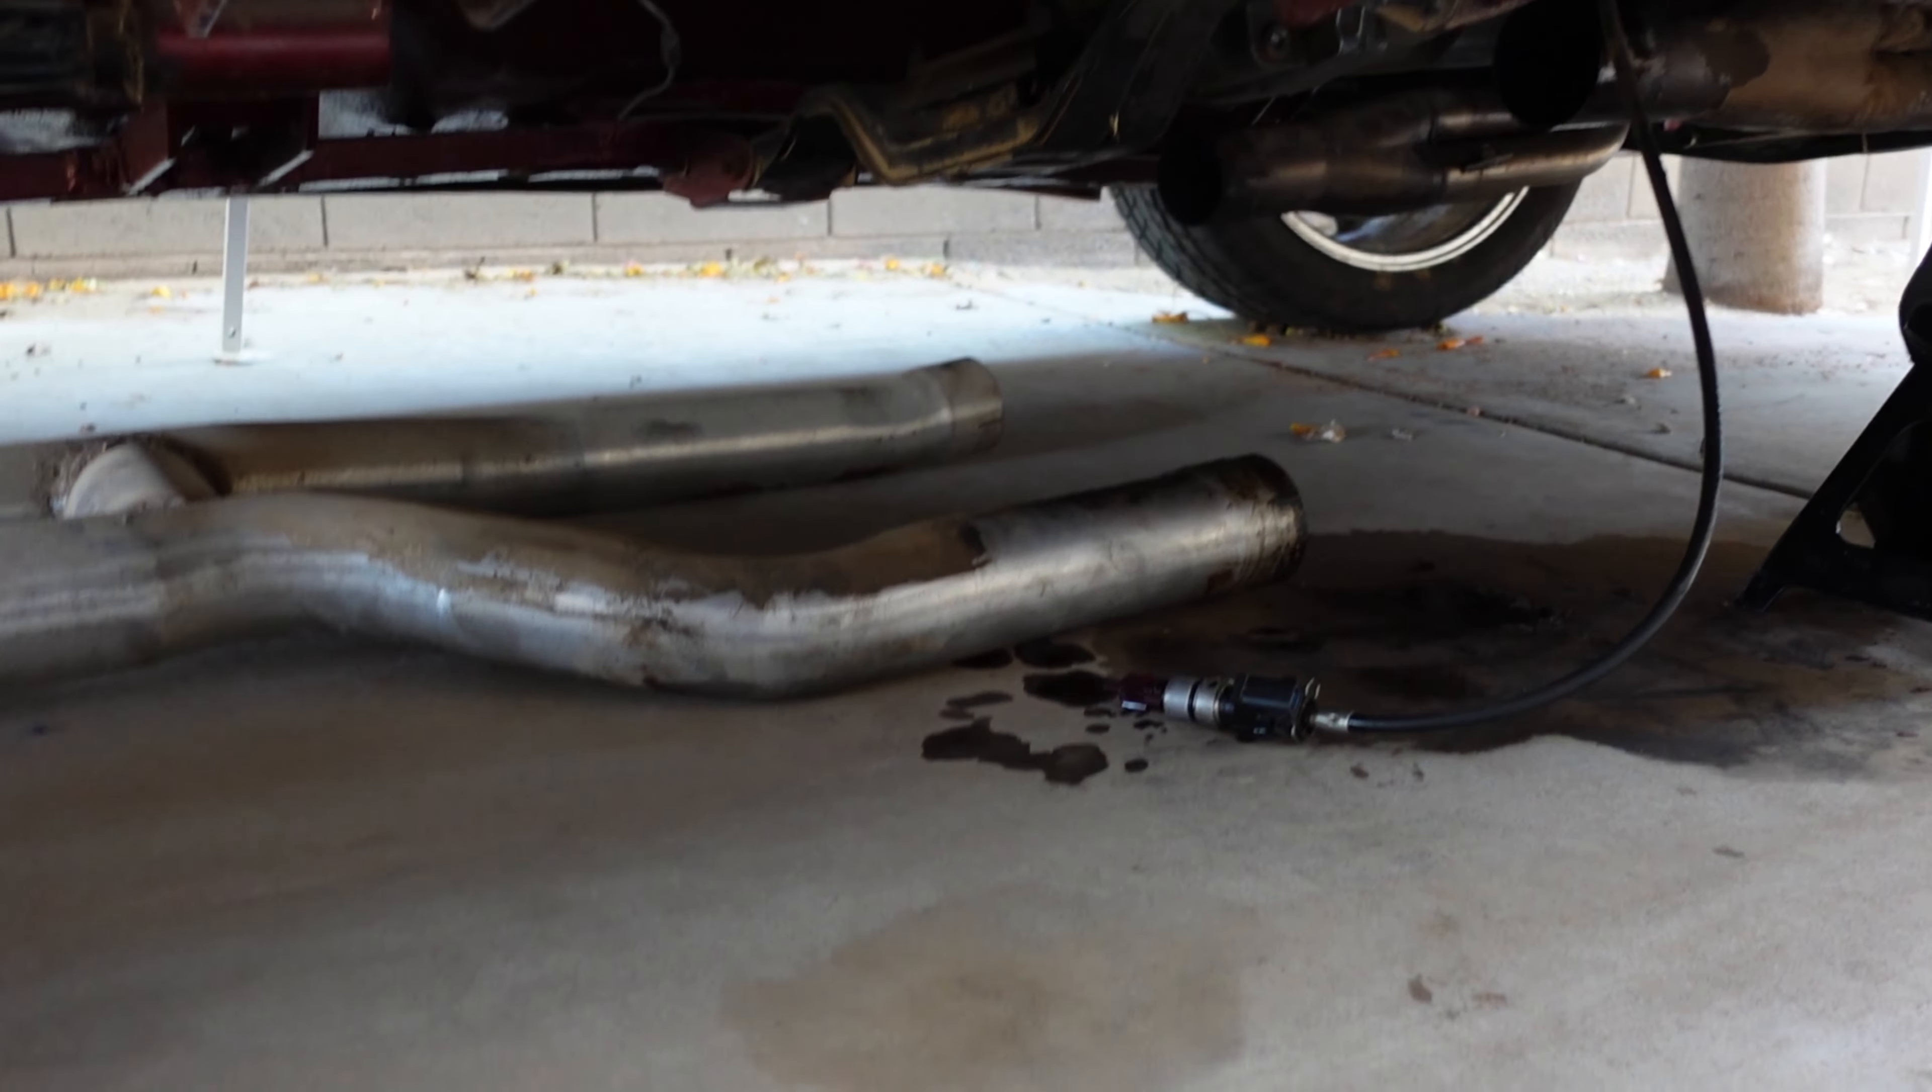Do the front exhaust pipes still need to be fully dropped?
No.